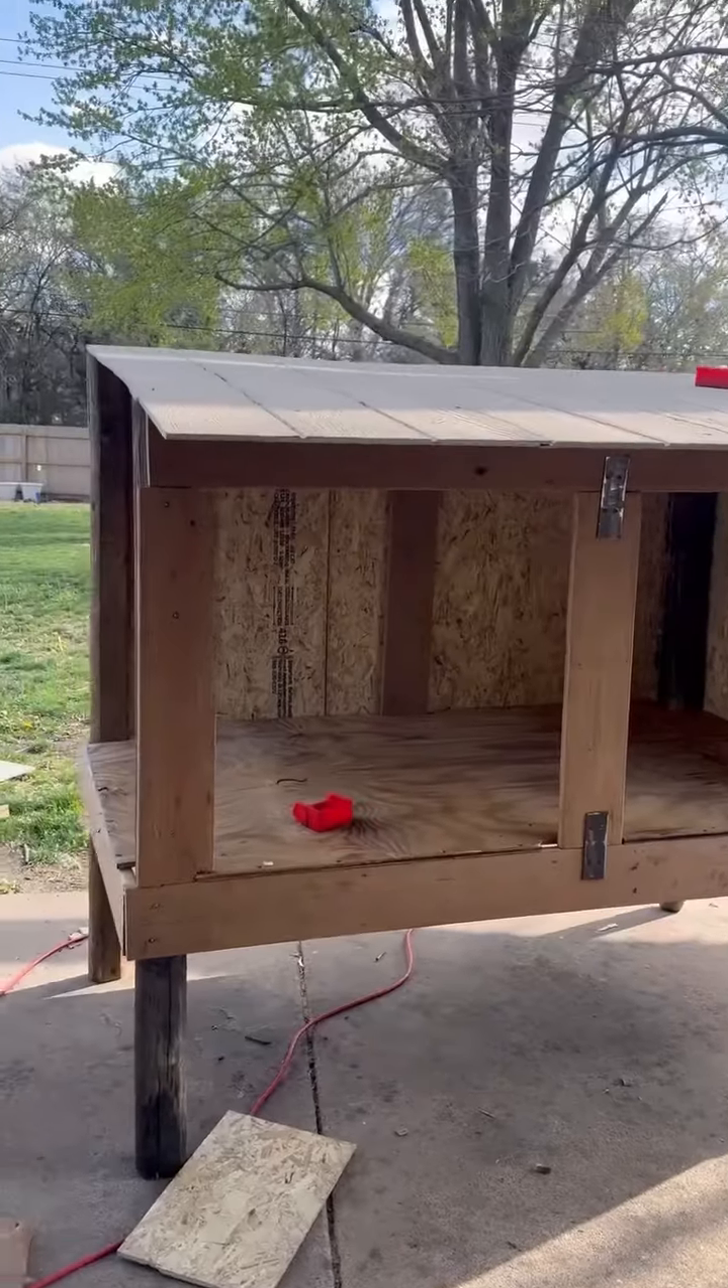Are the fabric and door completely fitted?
No.